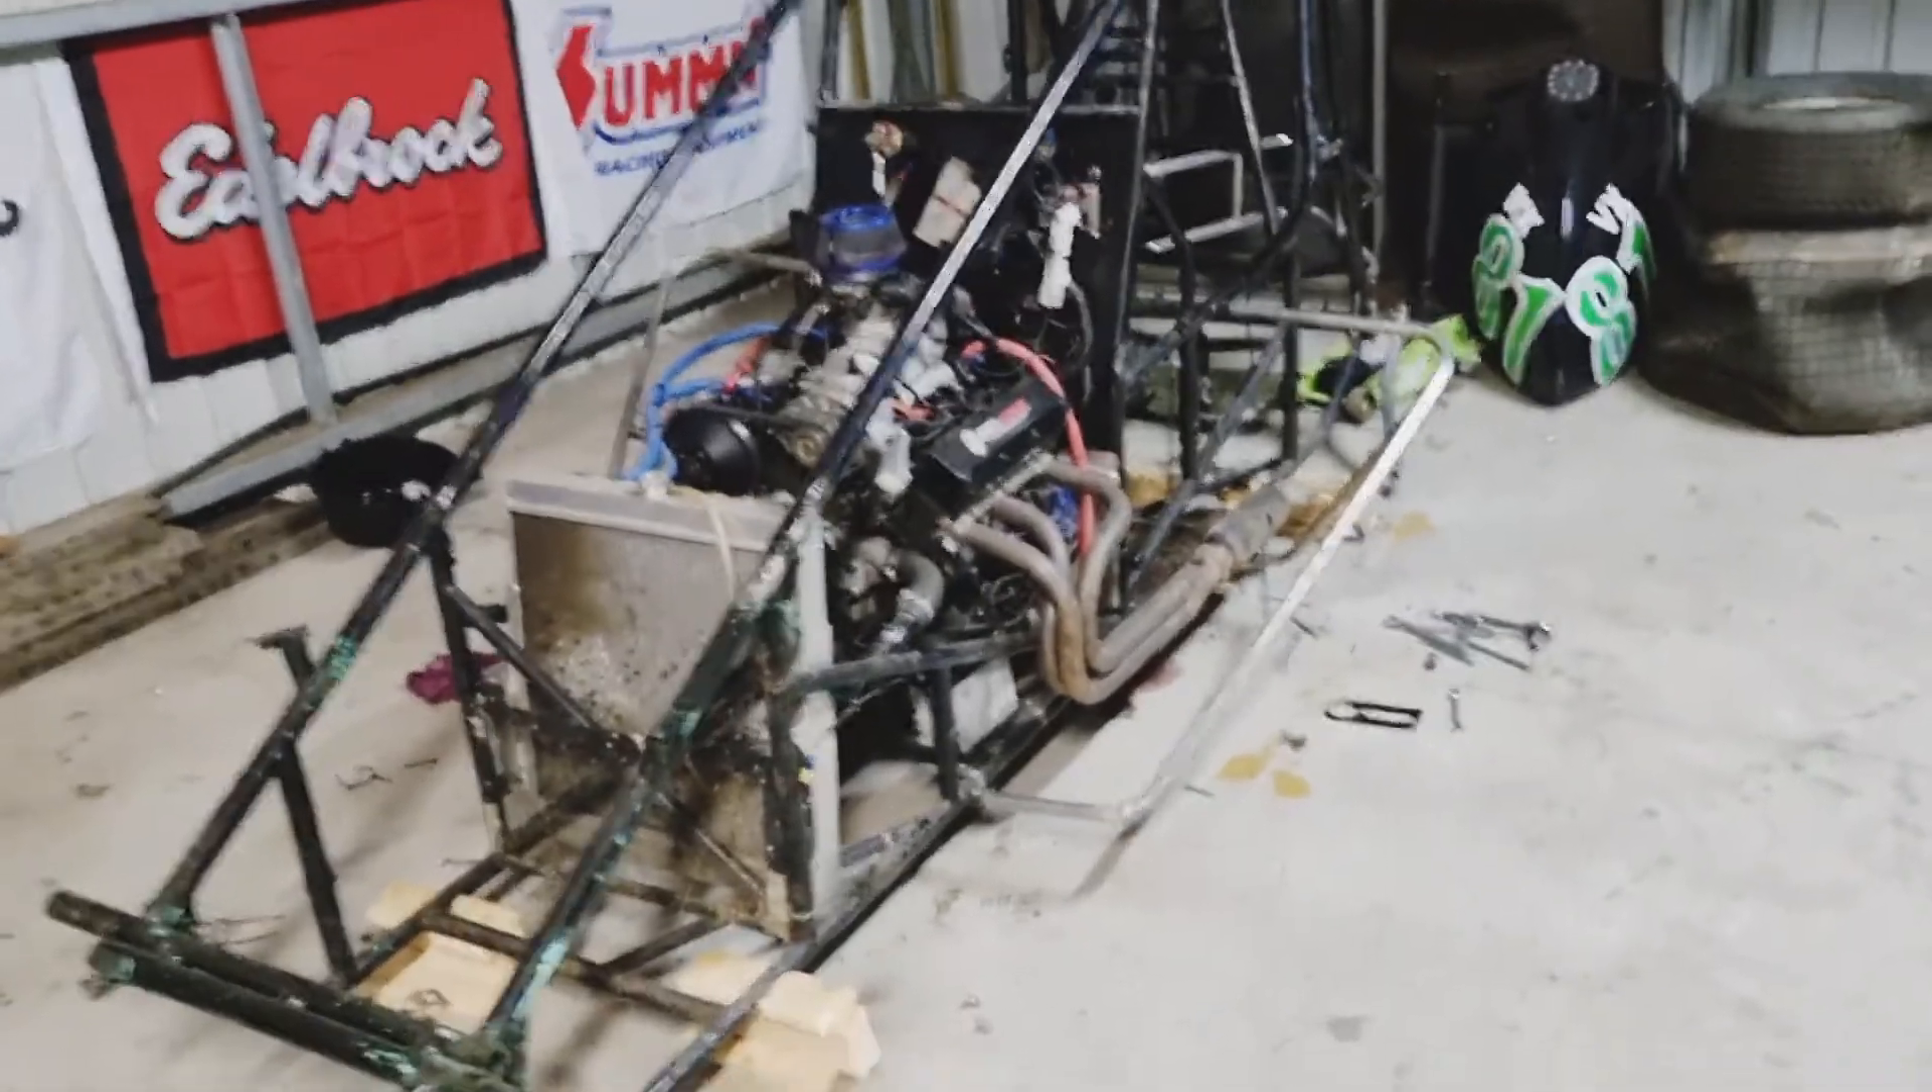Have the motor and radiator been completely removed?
No.